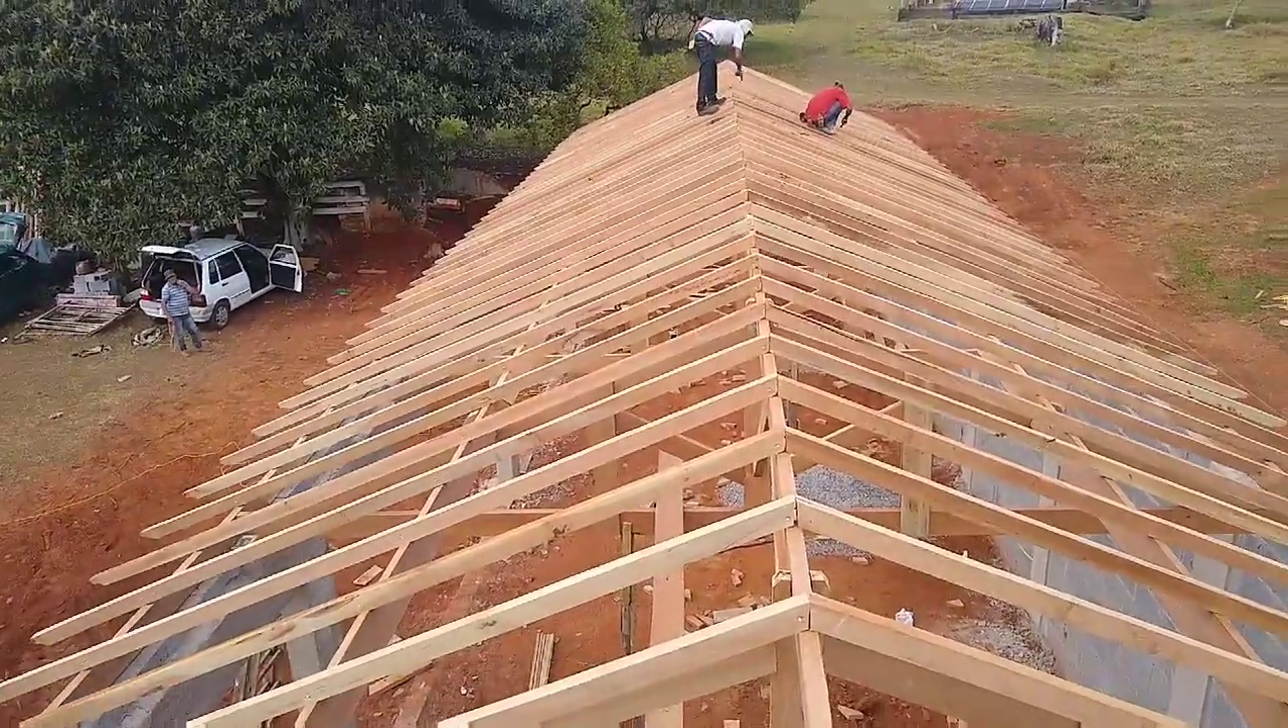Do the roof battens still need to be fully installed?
Yes.